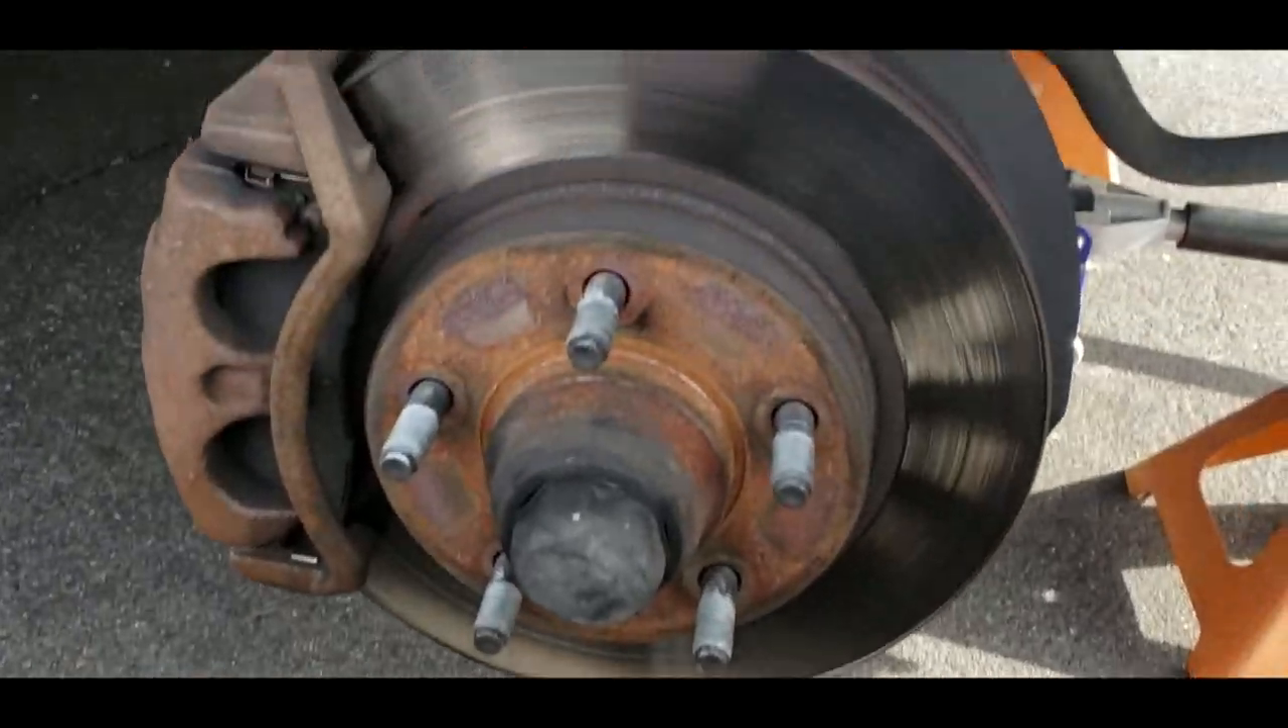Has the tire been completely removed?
Yes.